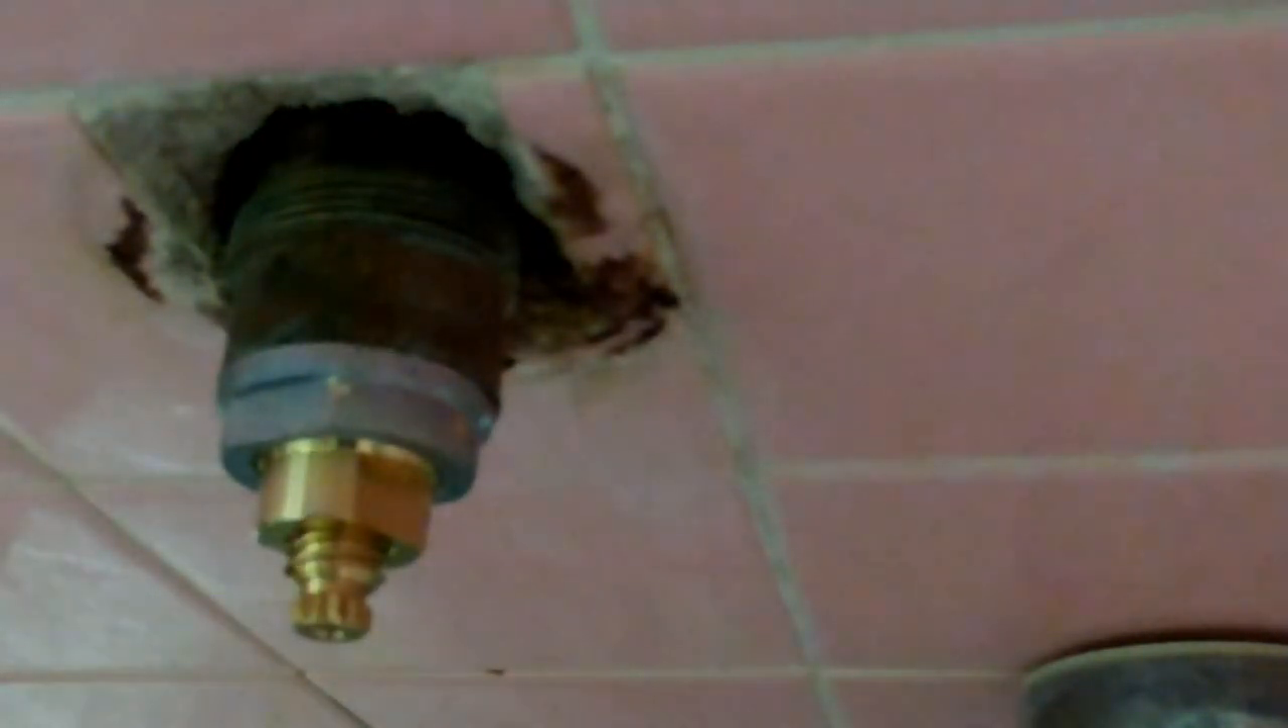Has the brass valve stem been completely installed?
Yes.